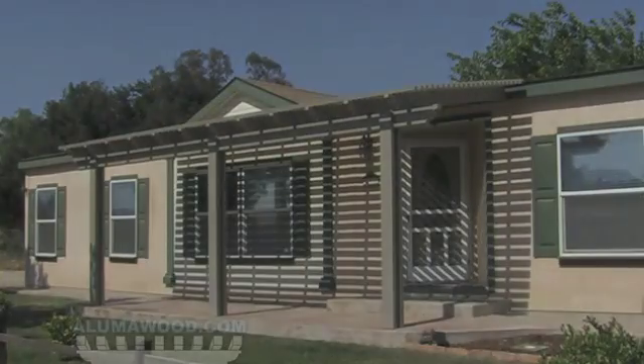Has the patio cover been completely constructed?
Yes.